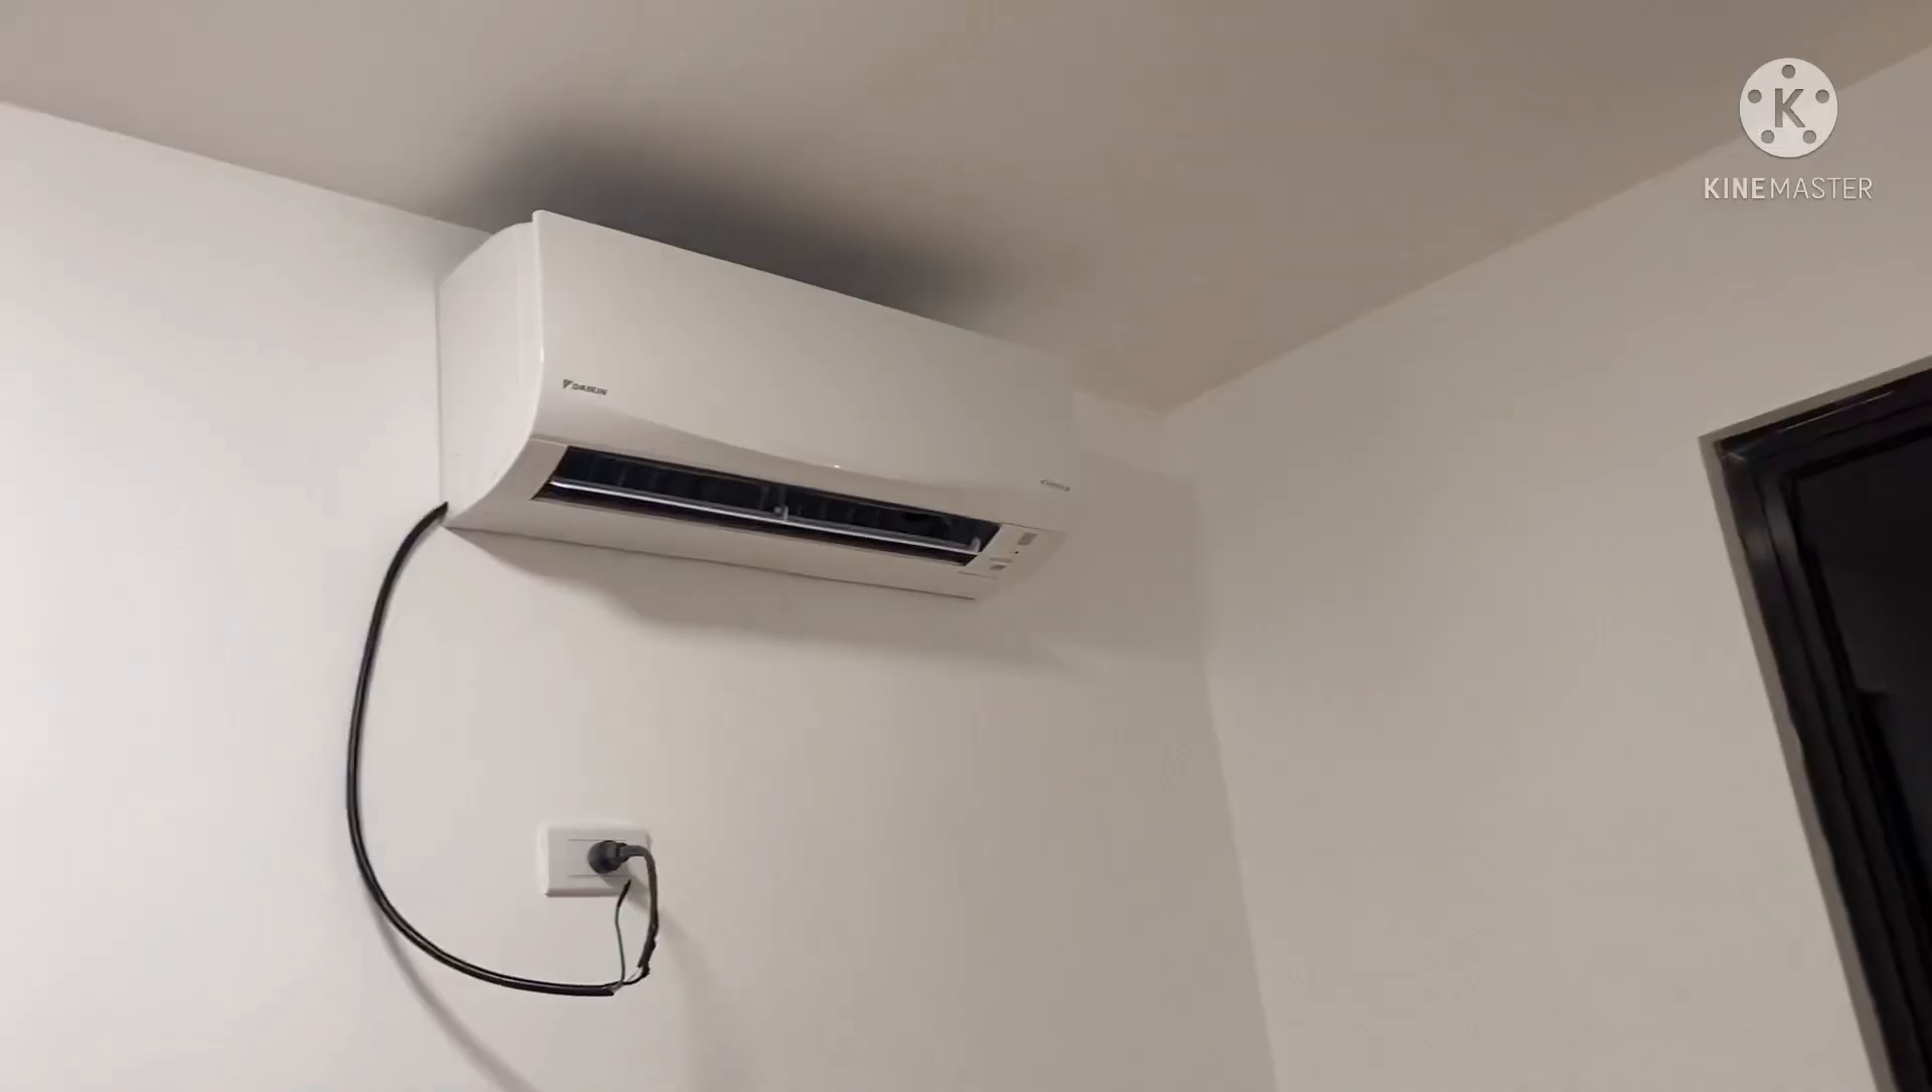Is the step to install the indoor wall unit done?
Yes.